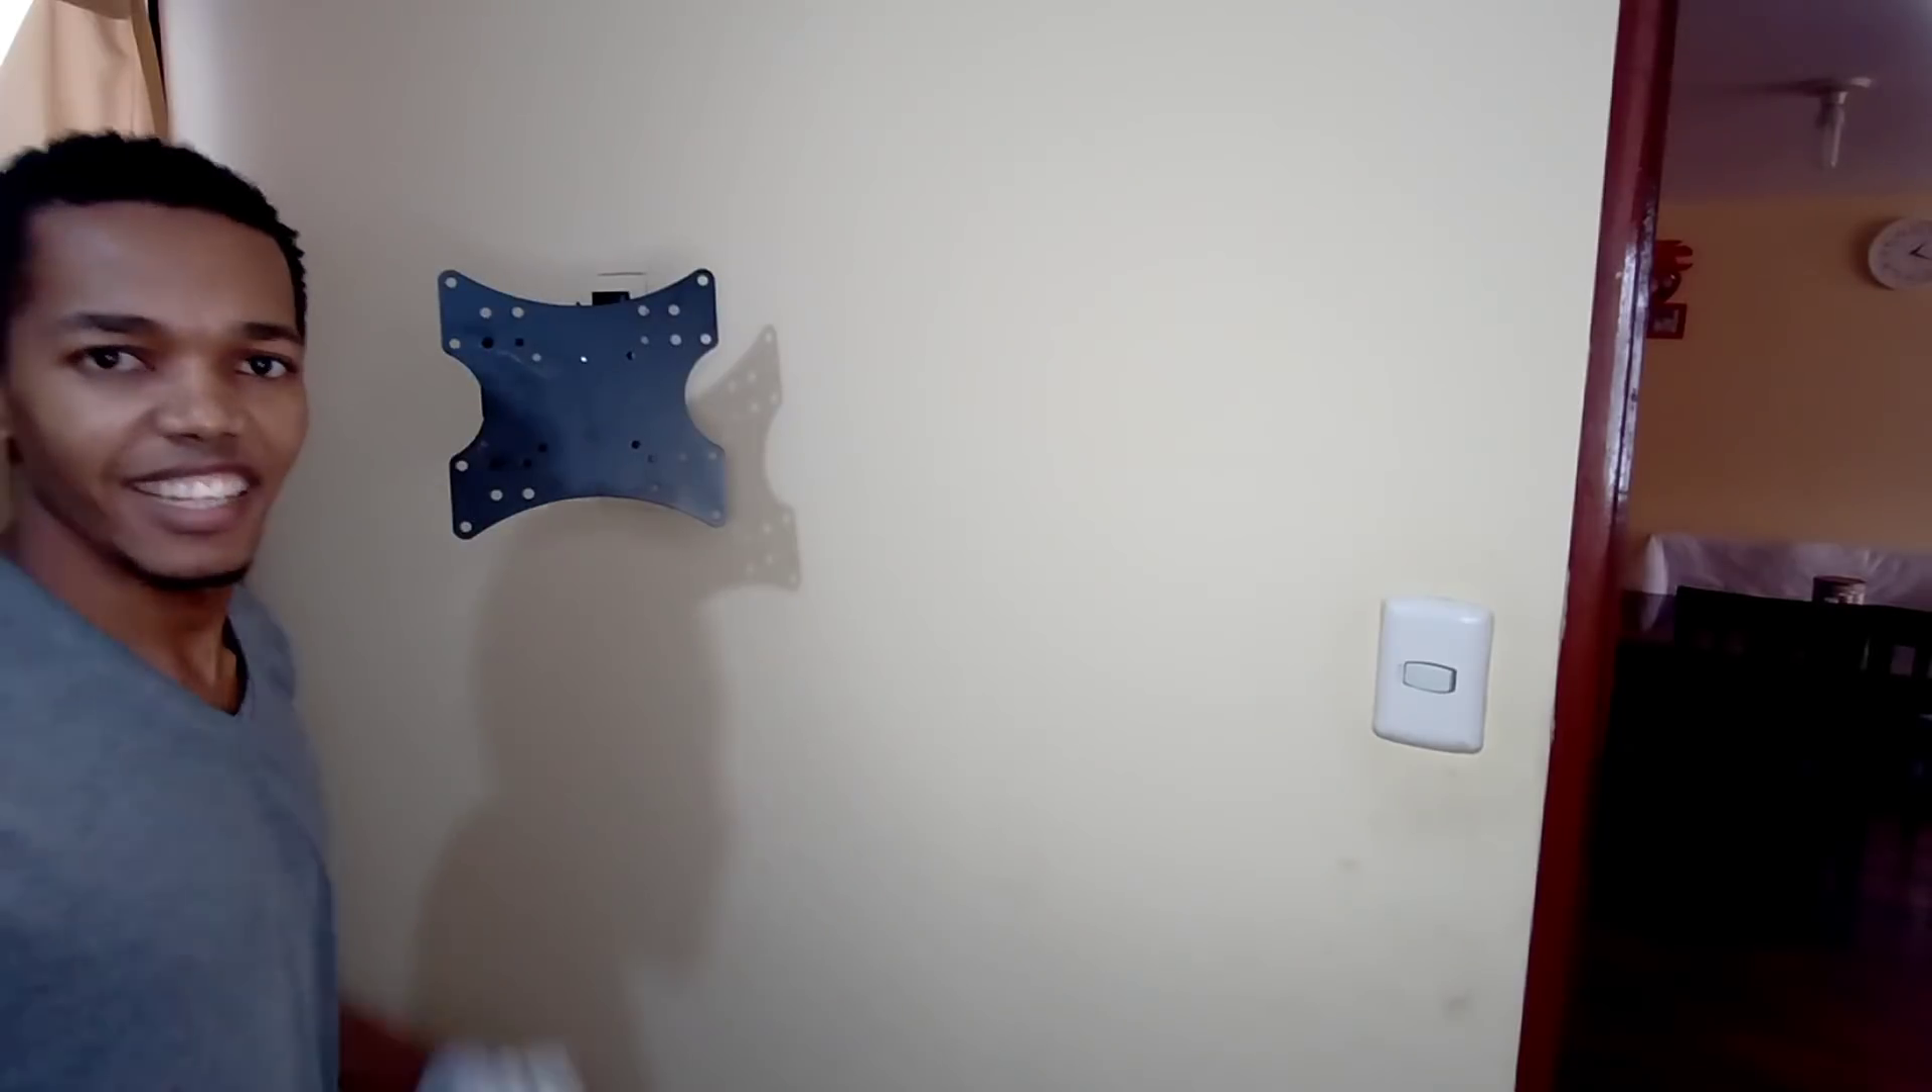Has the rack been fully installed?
Yes.